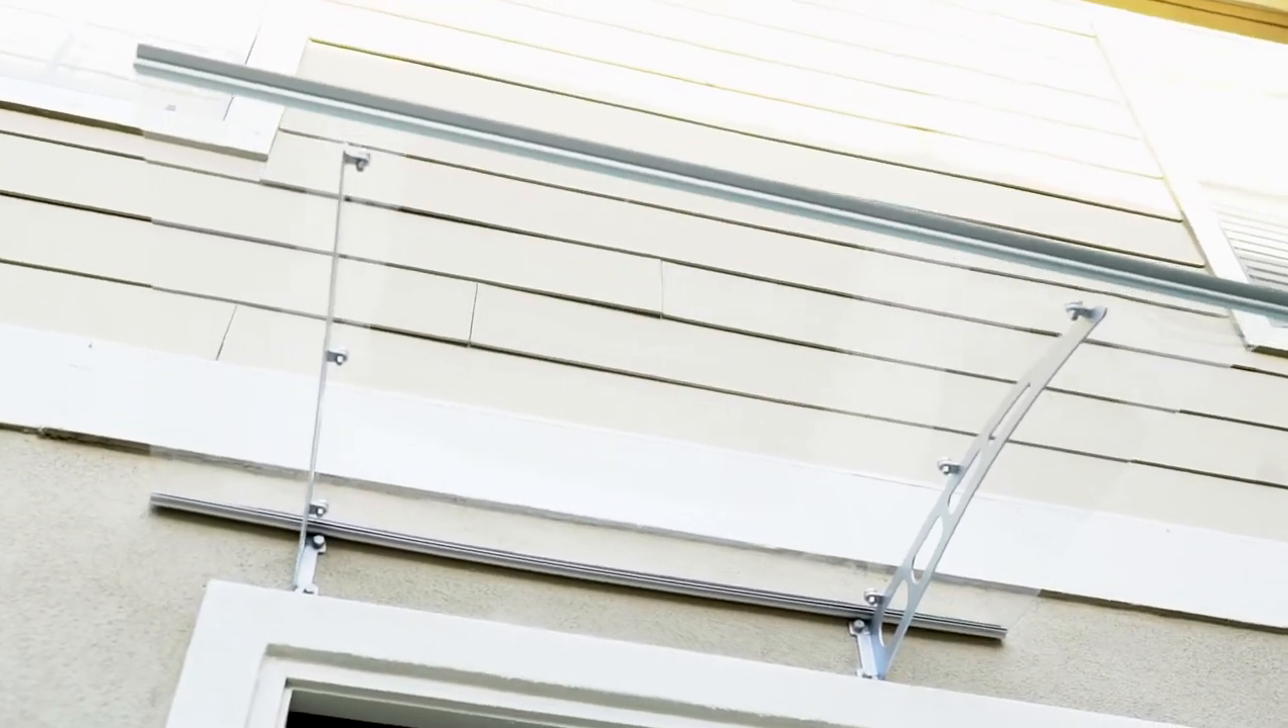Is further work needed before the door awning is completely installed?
No.